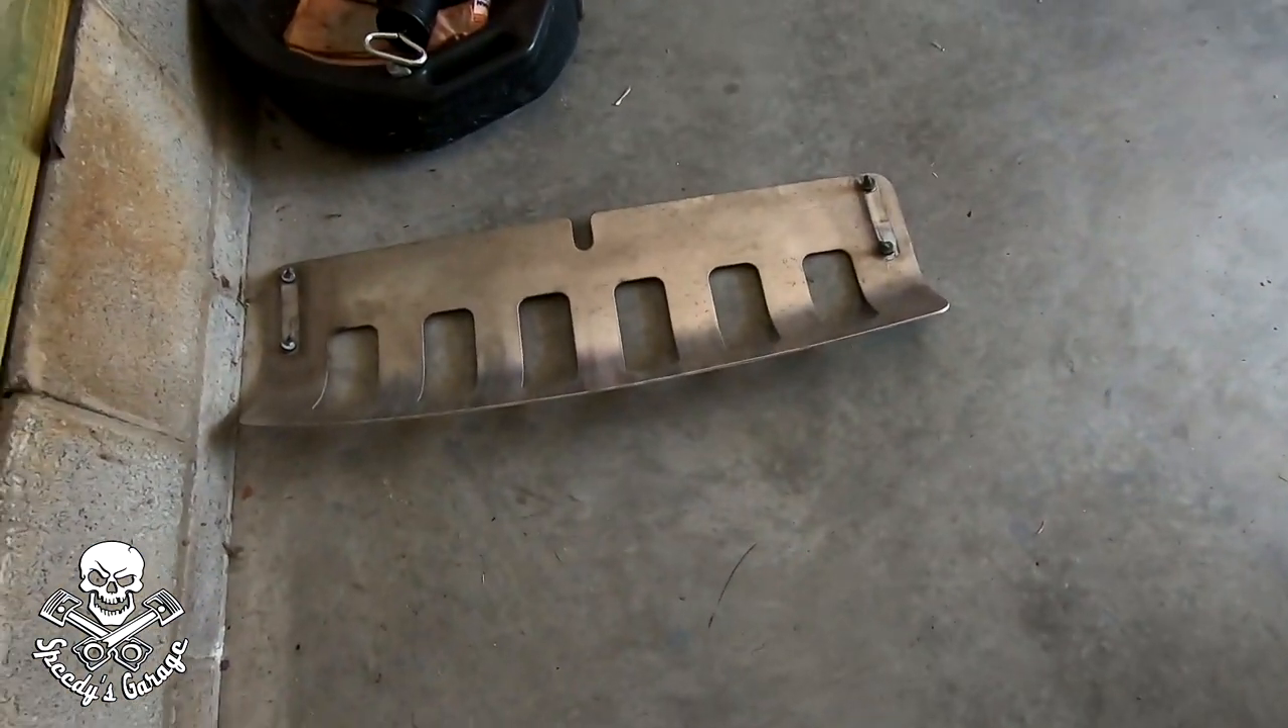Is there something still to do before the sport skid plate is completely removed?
No.